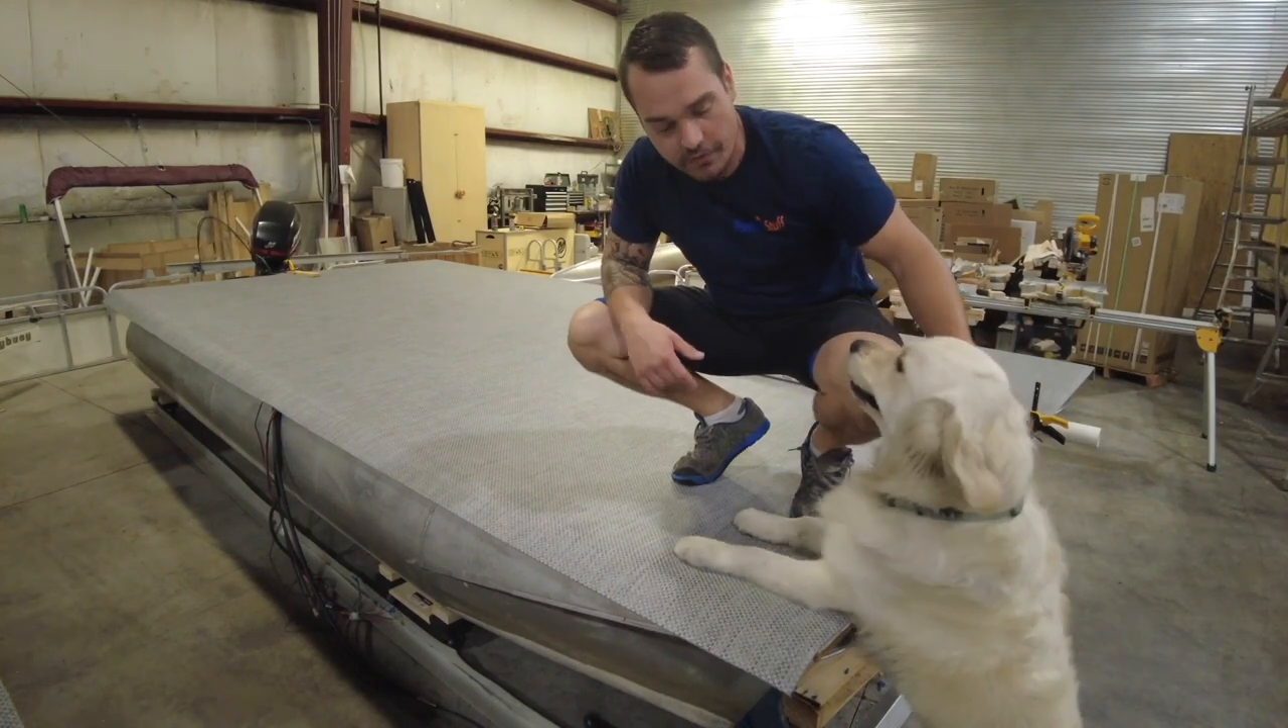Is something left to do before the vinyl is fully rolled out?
No.